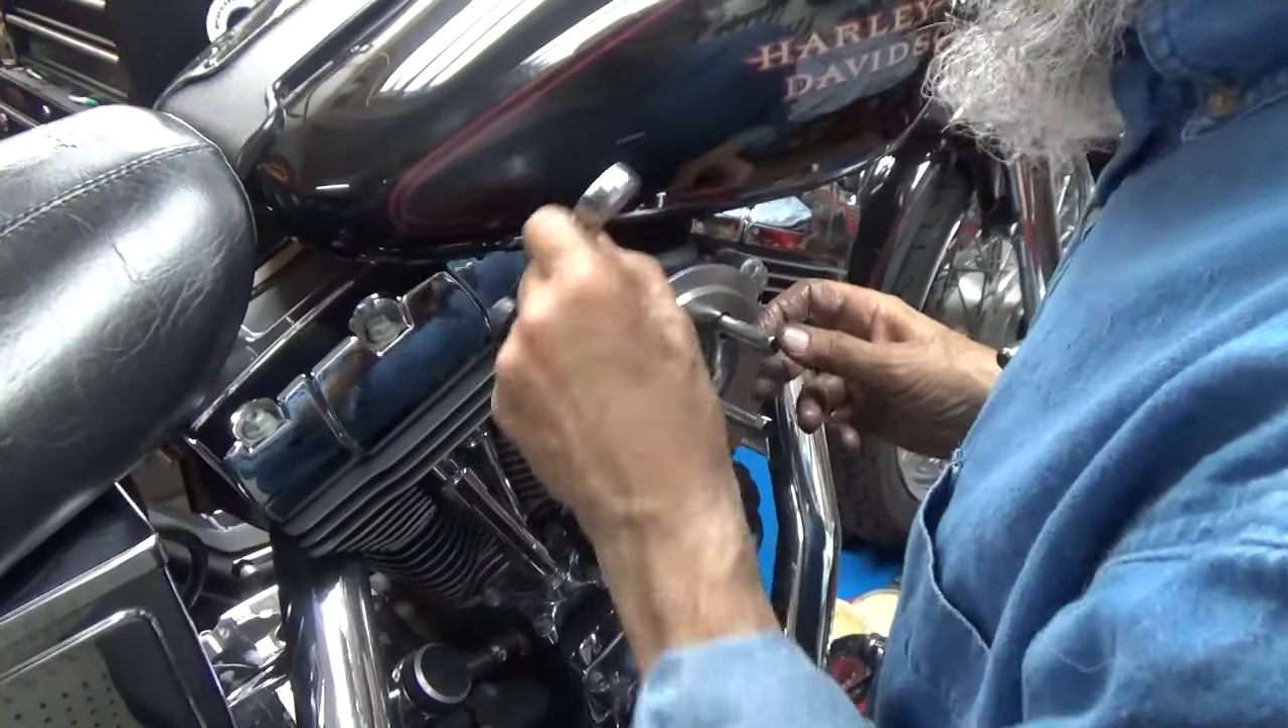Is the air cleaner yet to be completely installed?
Yes.